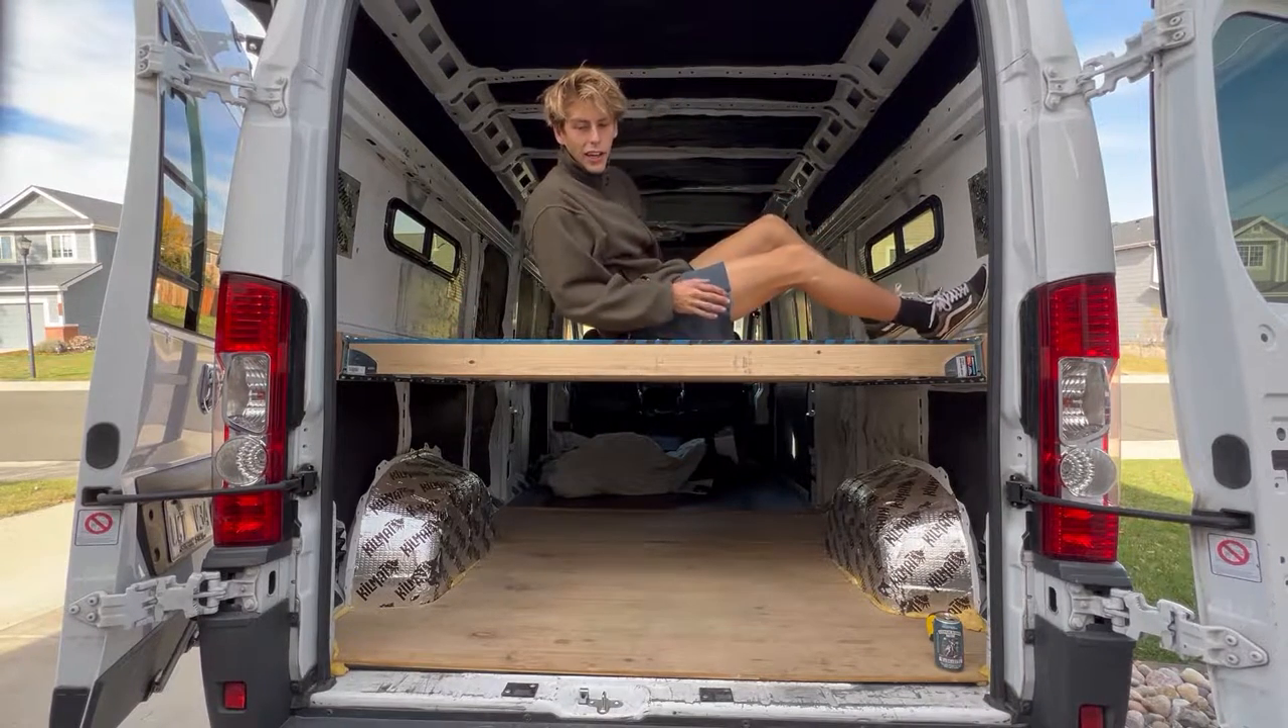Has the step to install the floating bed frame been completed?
Yes.